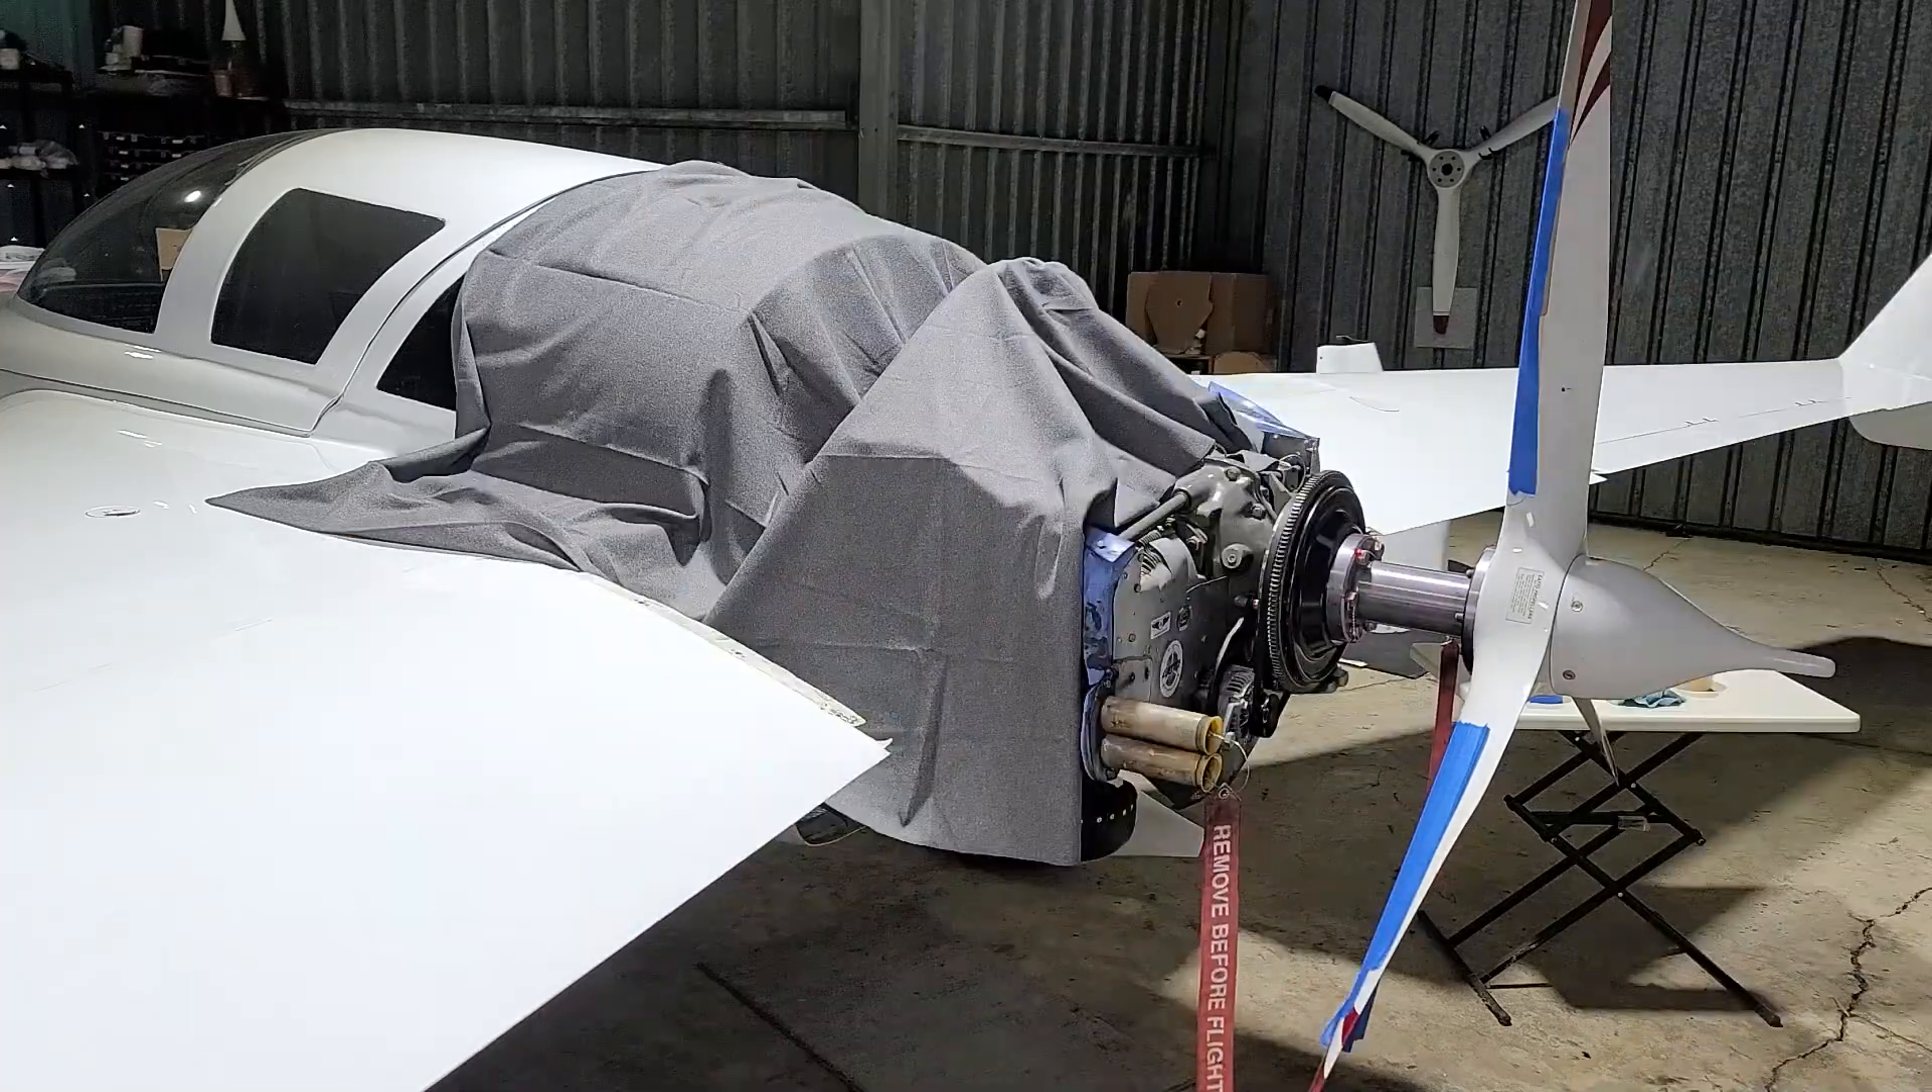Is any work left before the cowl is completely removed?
No.